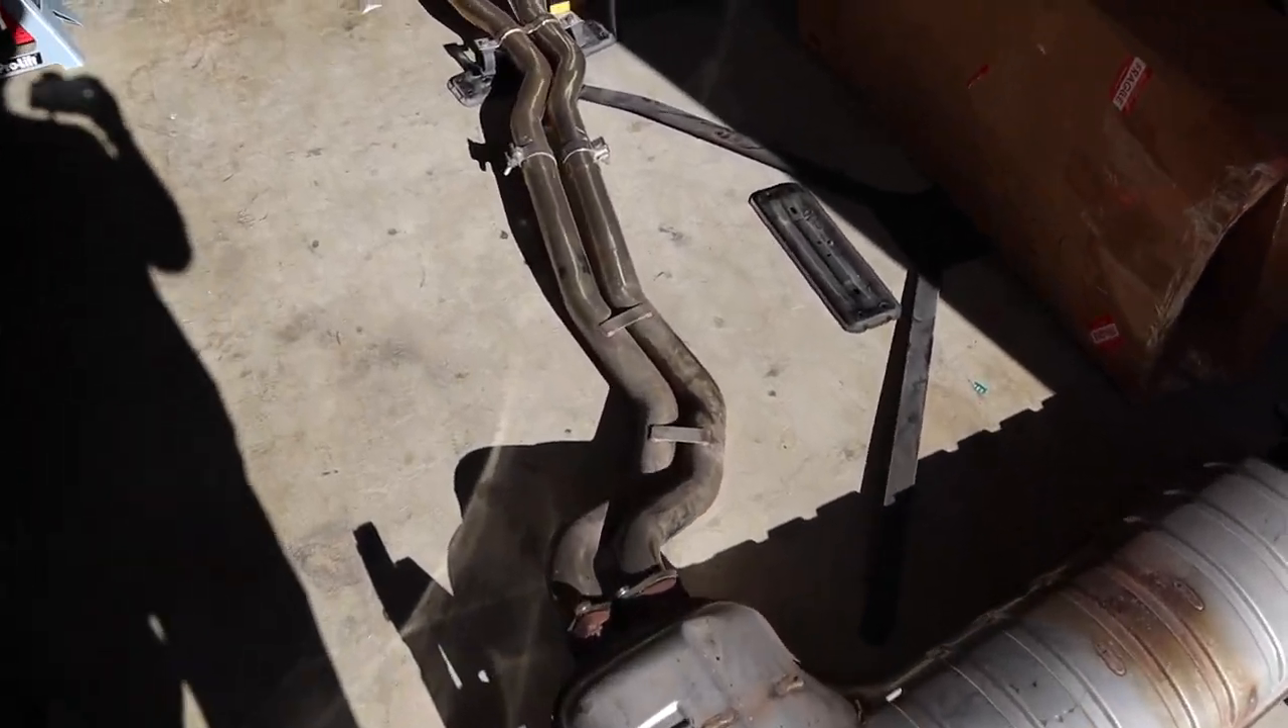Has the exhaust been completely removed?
Yes.